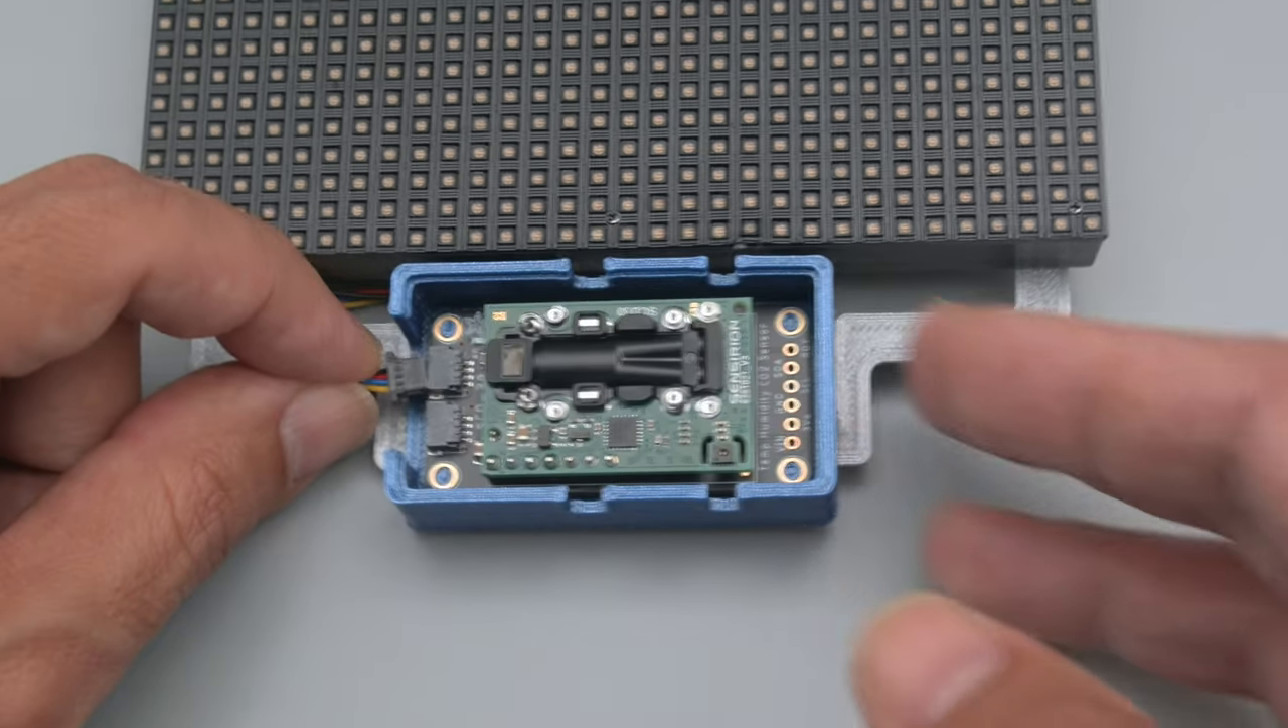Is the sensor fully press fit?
Yes.